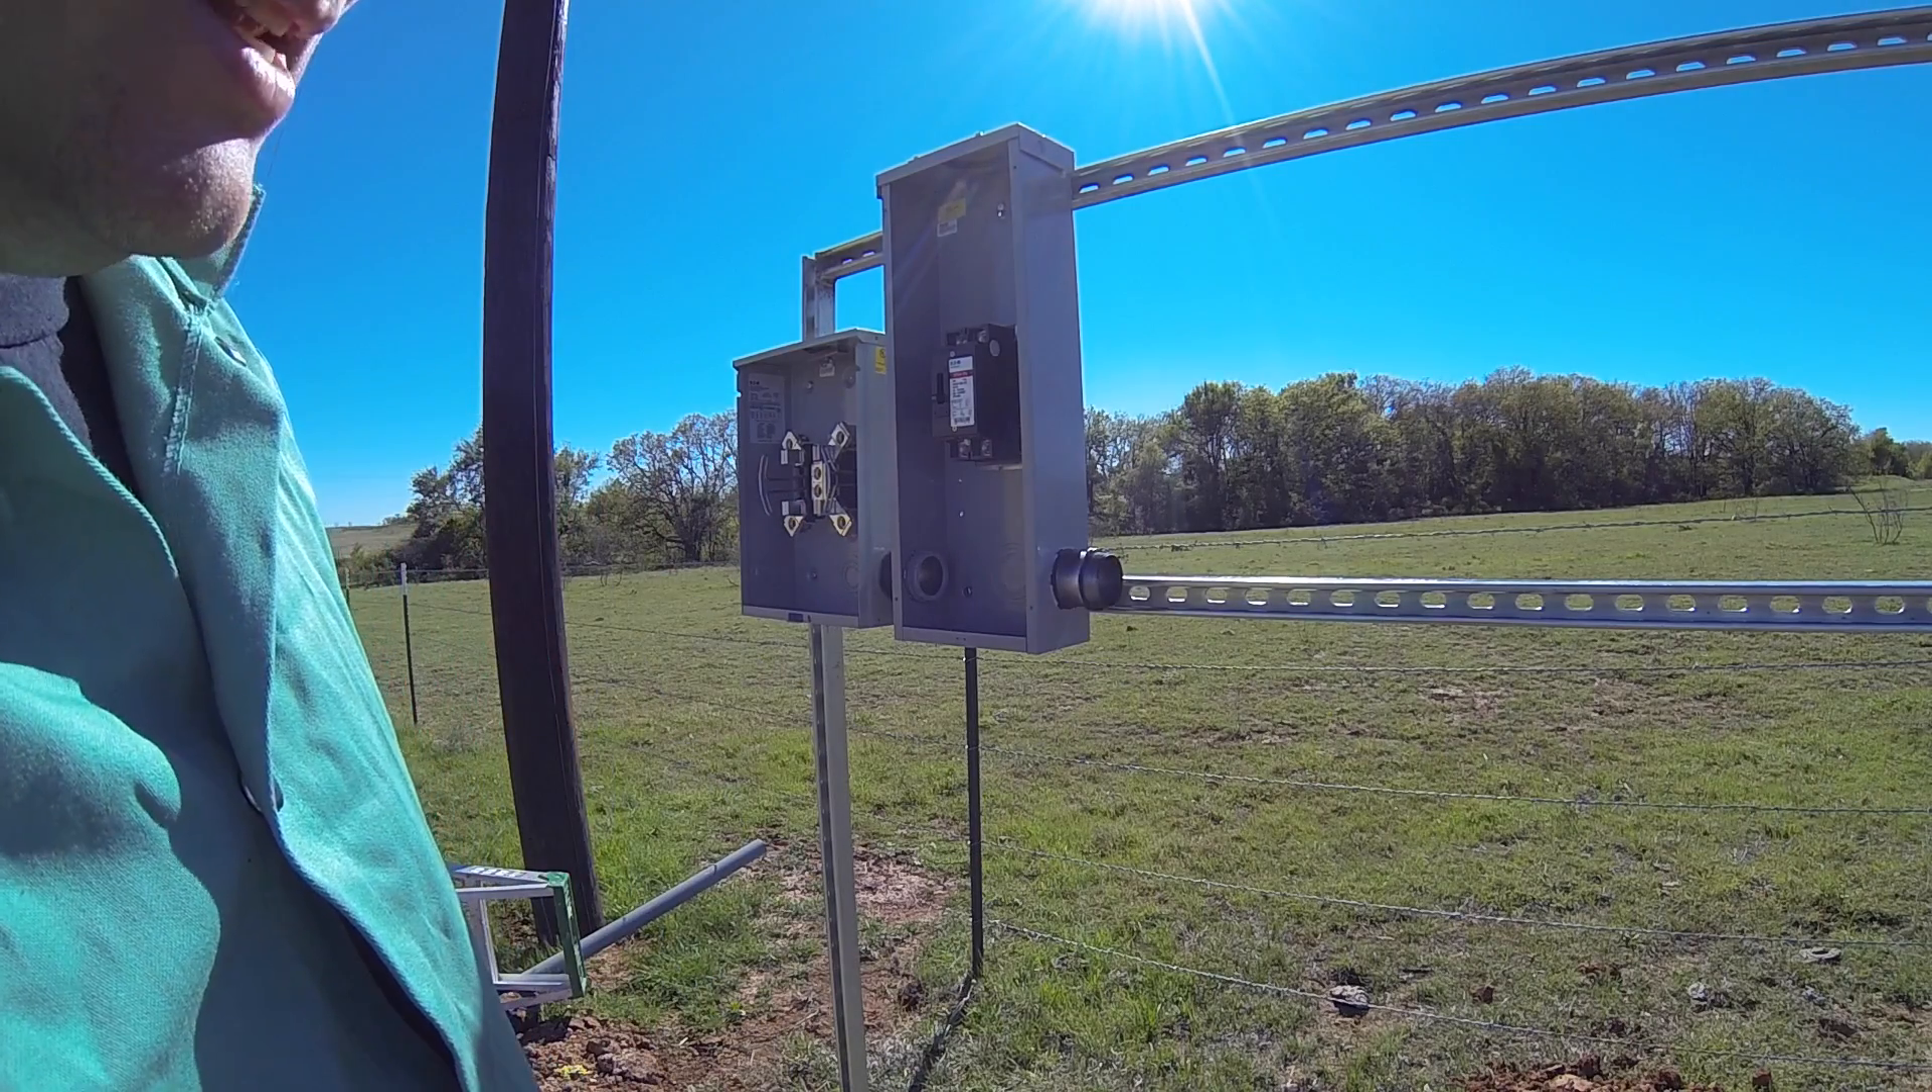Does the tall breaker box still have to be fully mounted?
No.